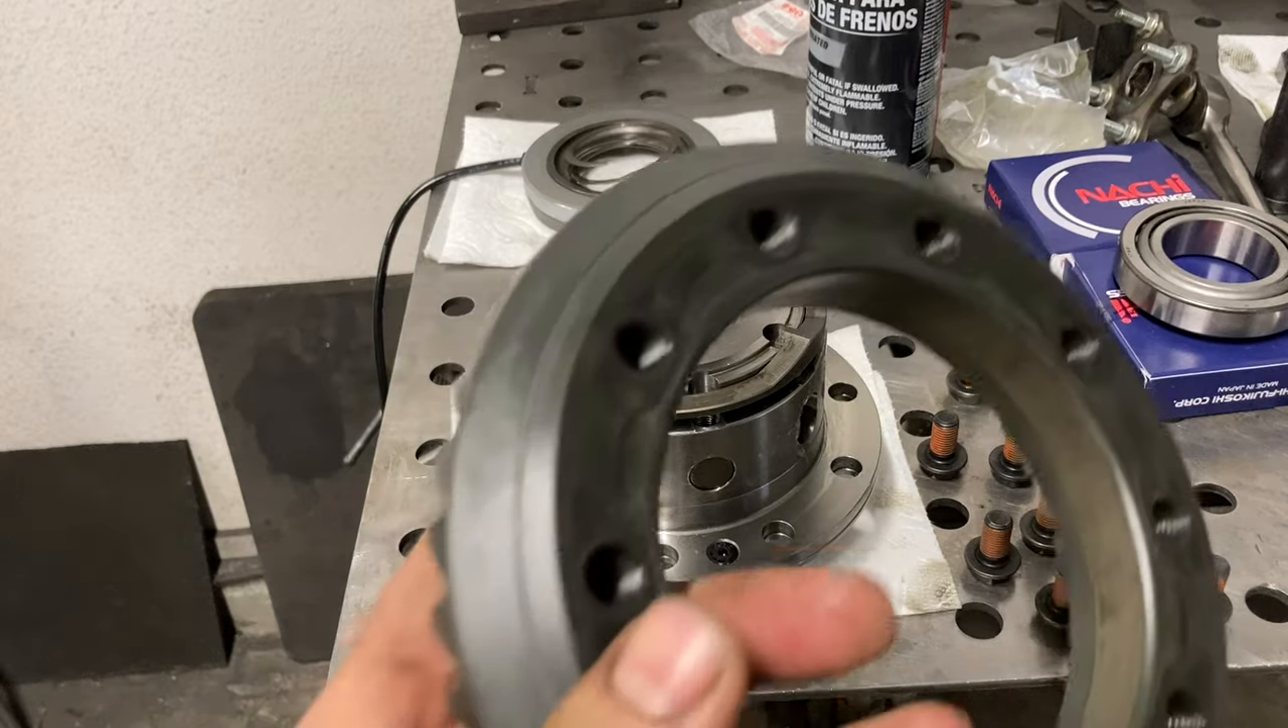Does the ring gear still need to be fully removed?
No.